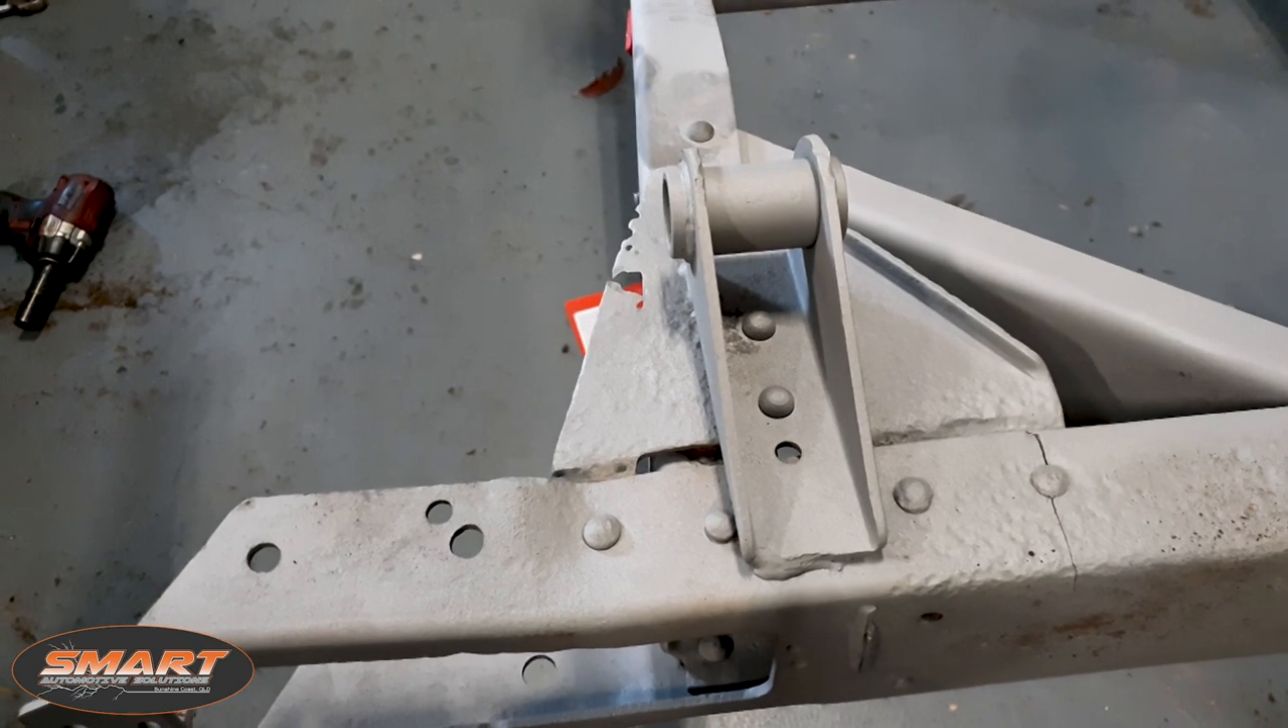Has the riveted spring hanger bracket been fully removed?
No.